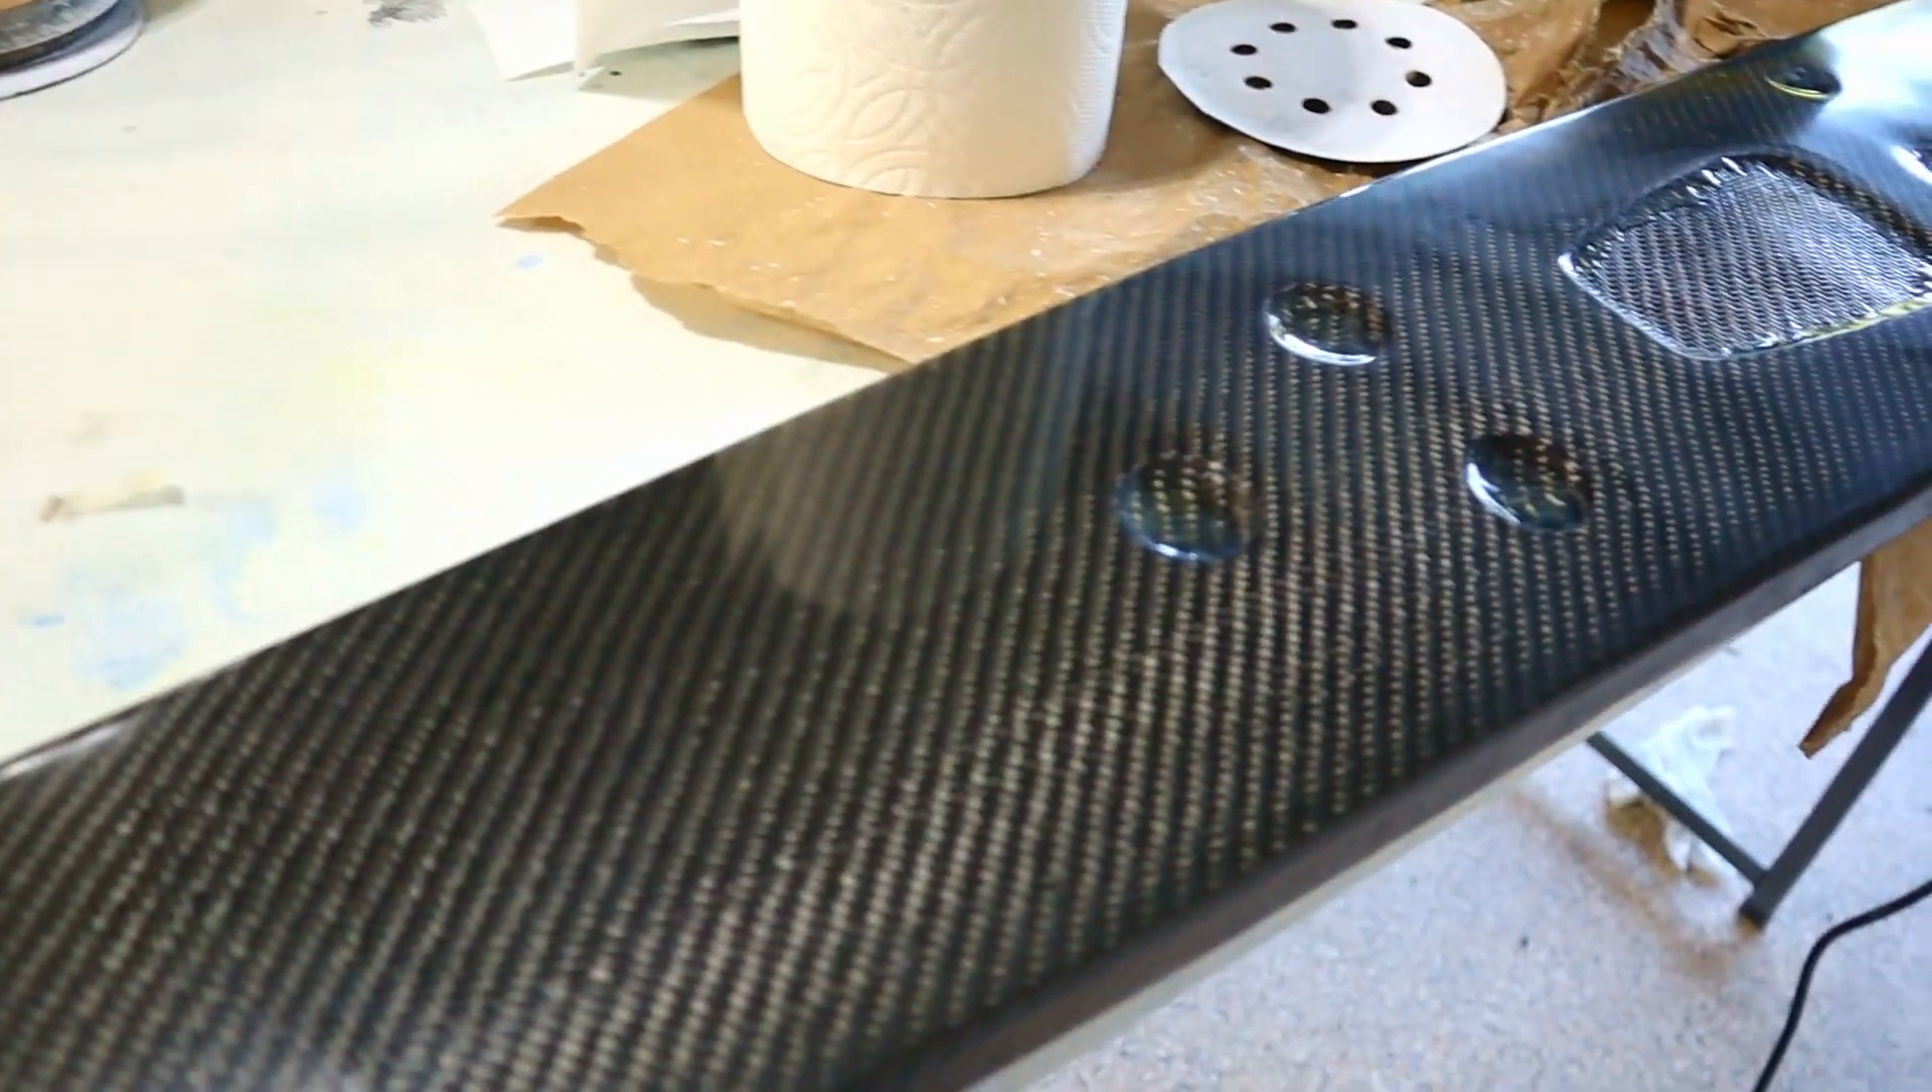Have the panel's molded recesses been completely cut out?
No.